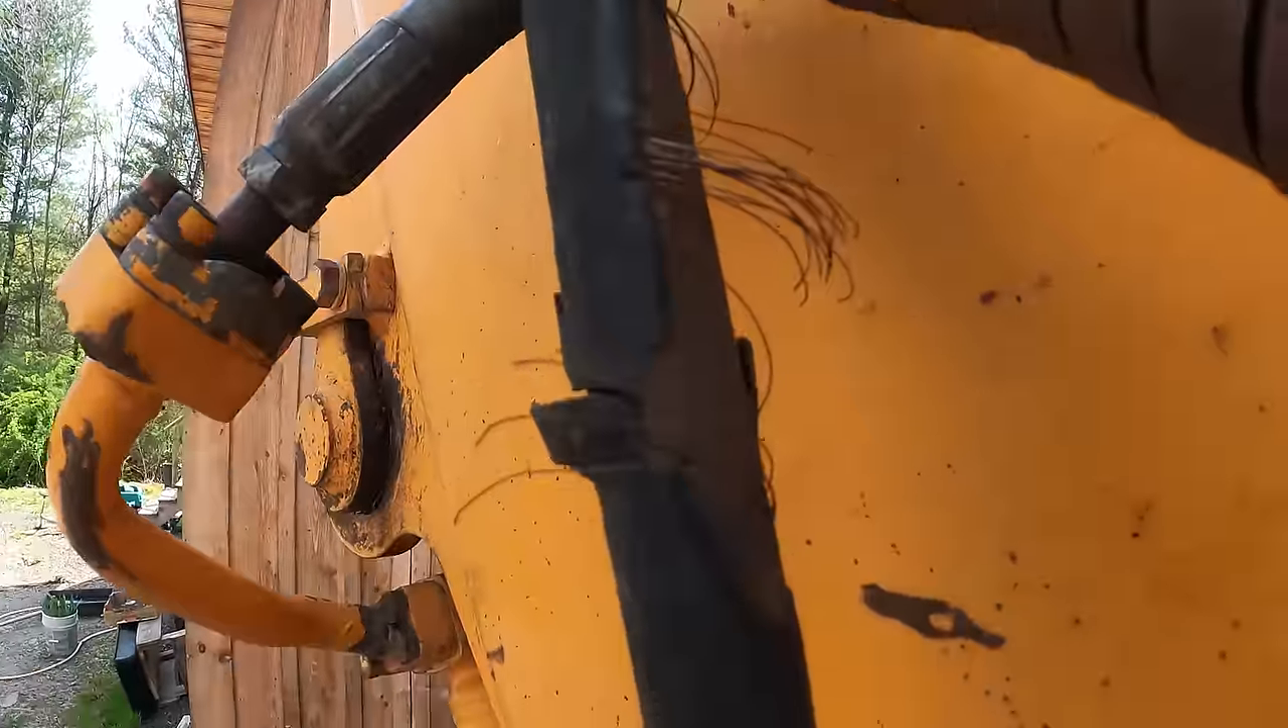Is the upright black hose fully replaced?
No.